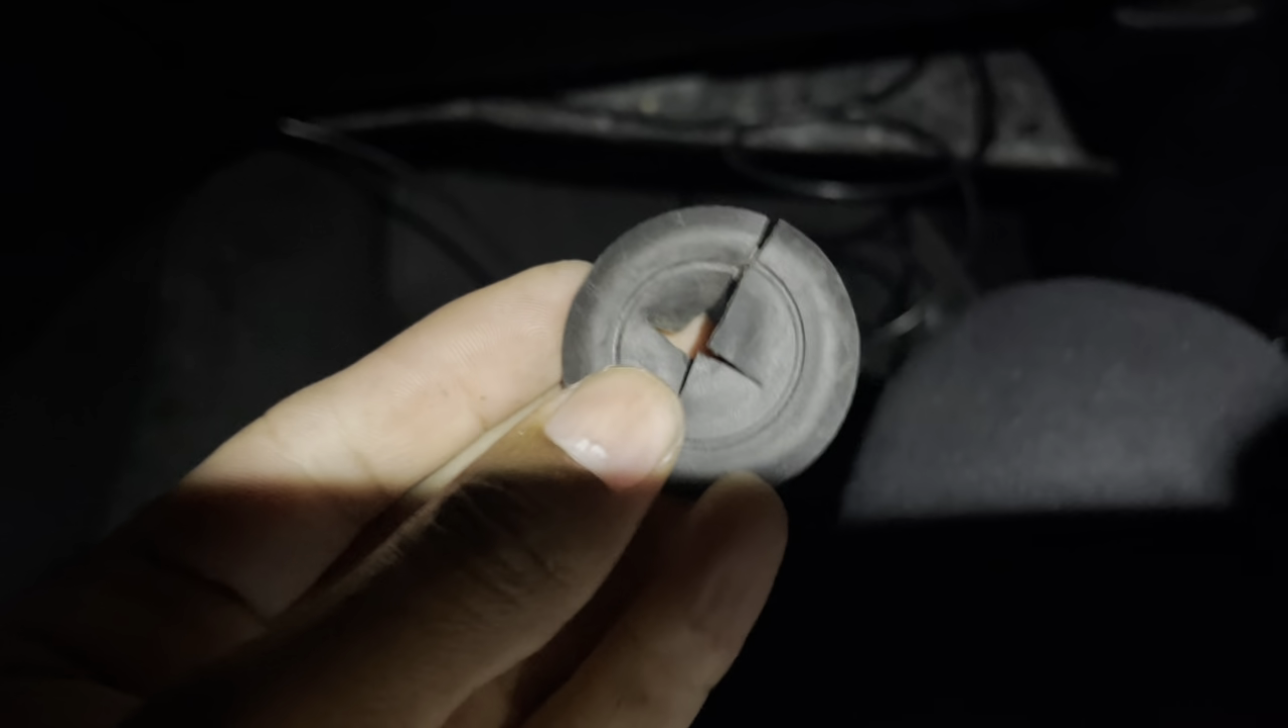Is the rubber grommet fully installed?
No.